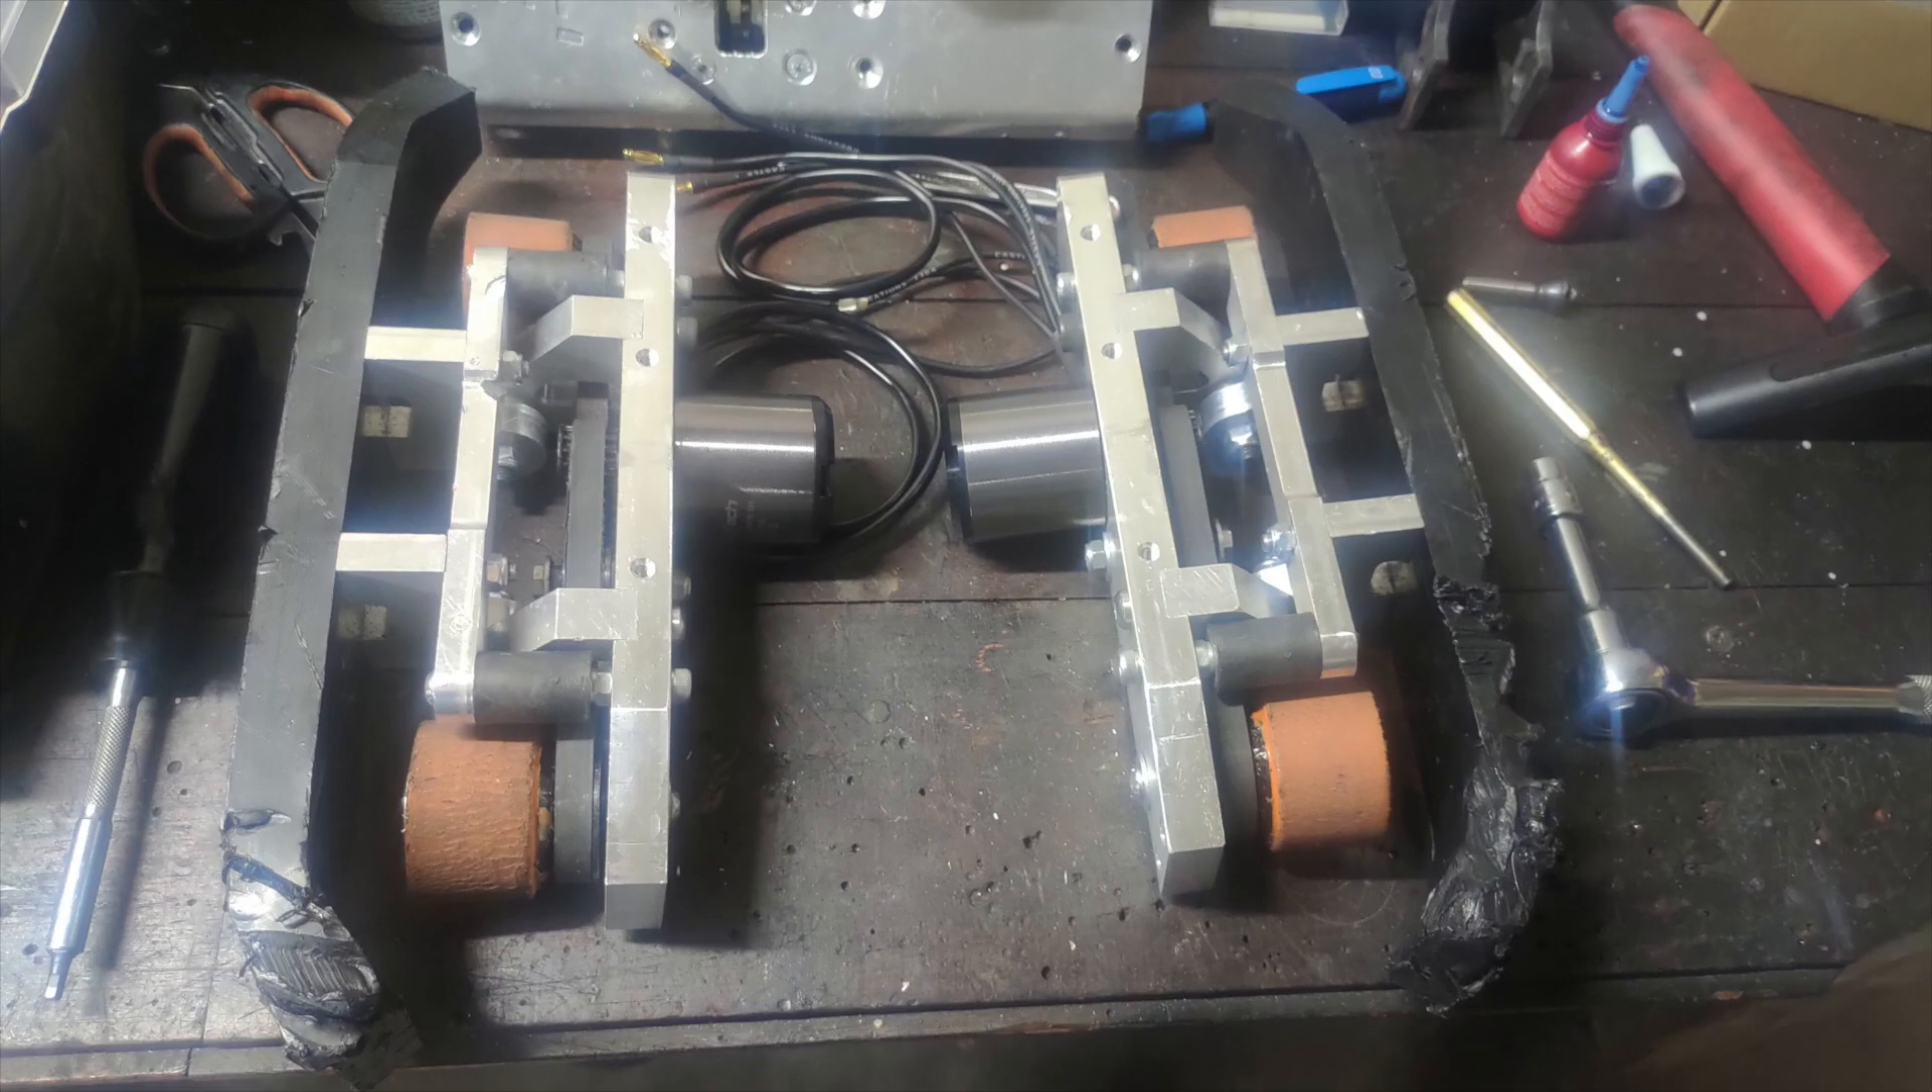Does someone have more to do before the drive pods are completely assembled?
No.